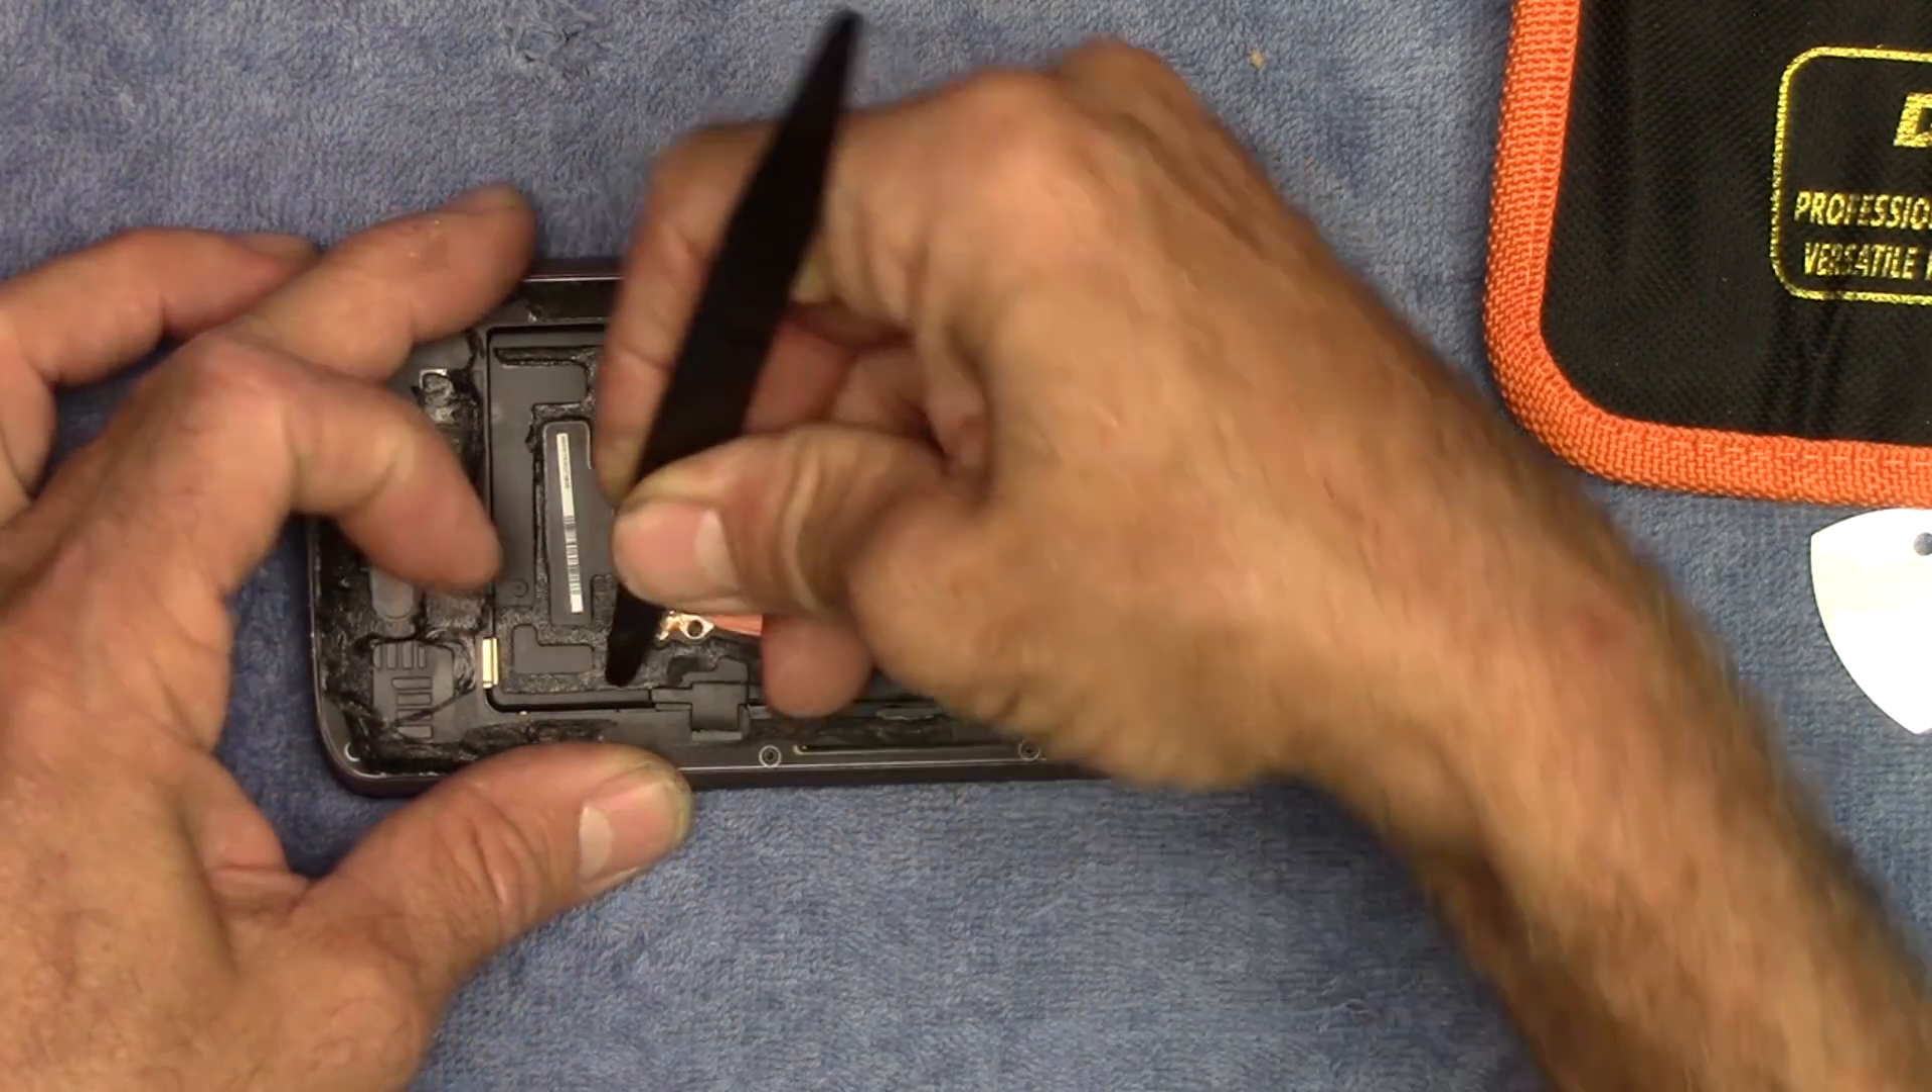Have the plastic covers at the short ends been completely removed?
No.